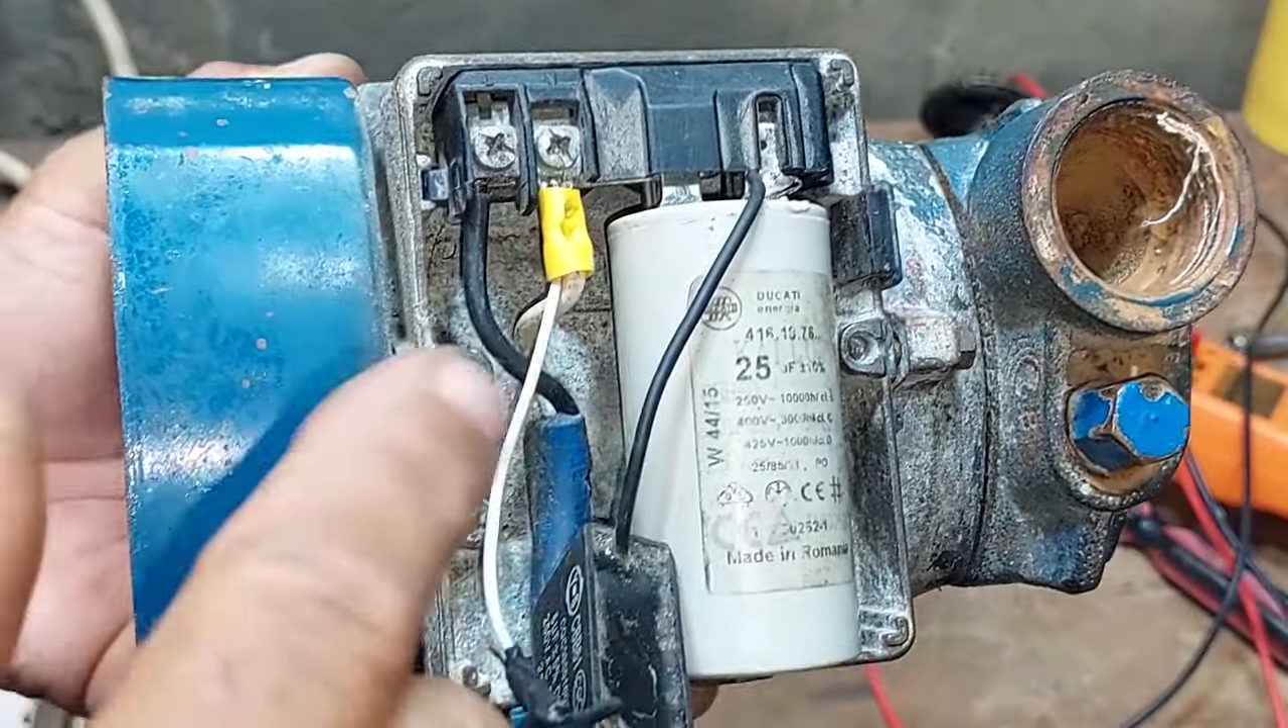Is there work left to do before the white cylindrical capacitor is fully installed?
No.